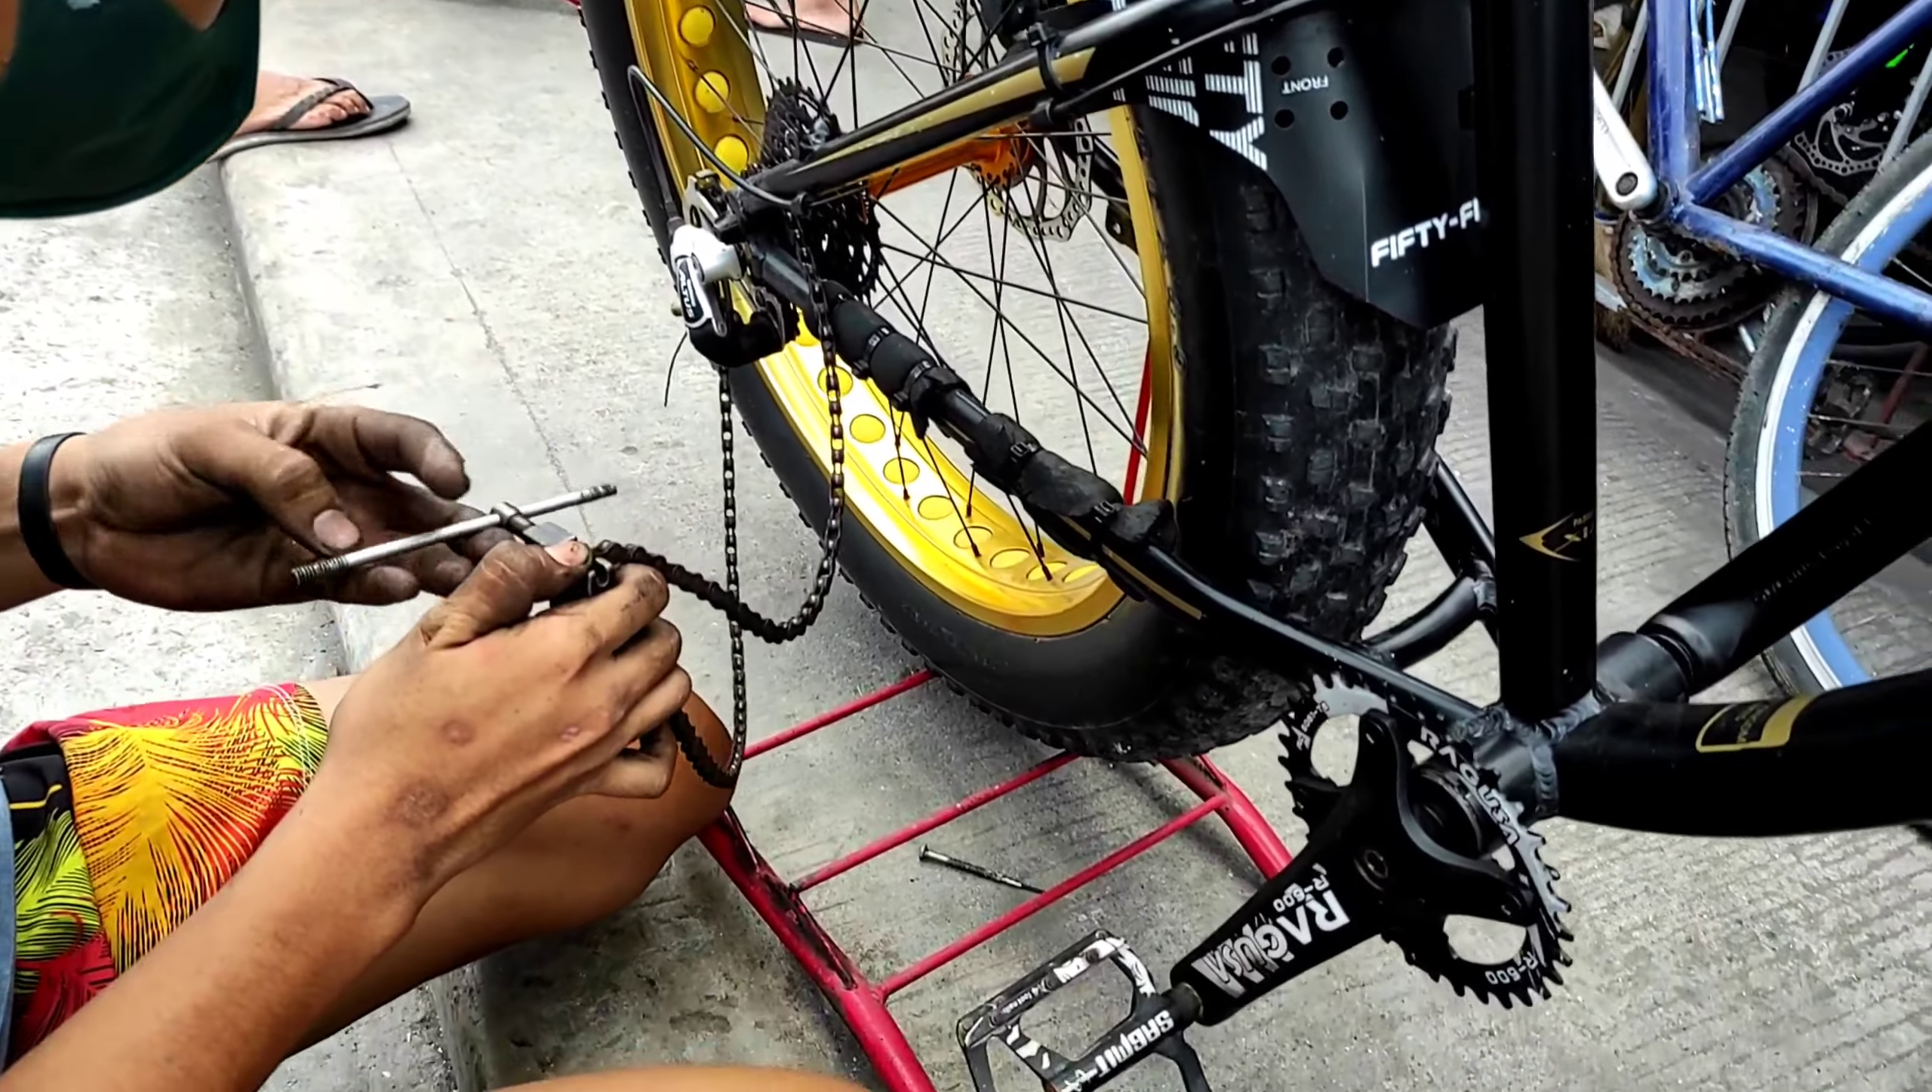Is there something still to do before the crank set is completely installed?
No.